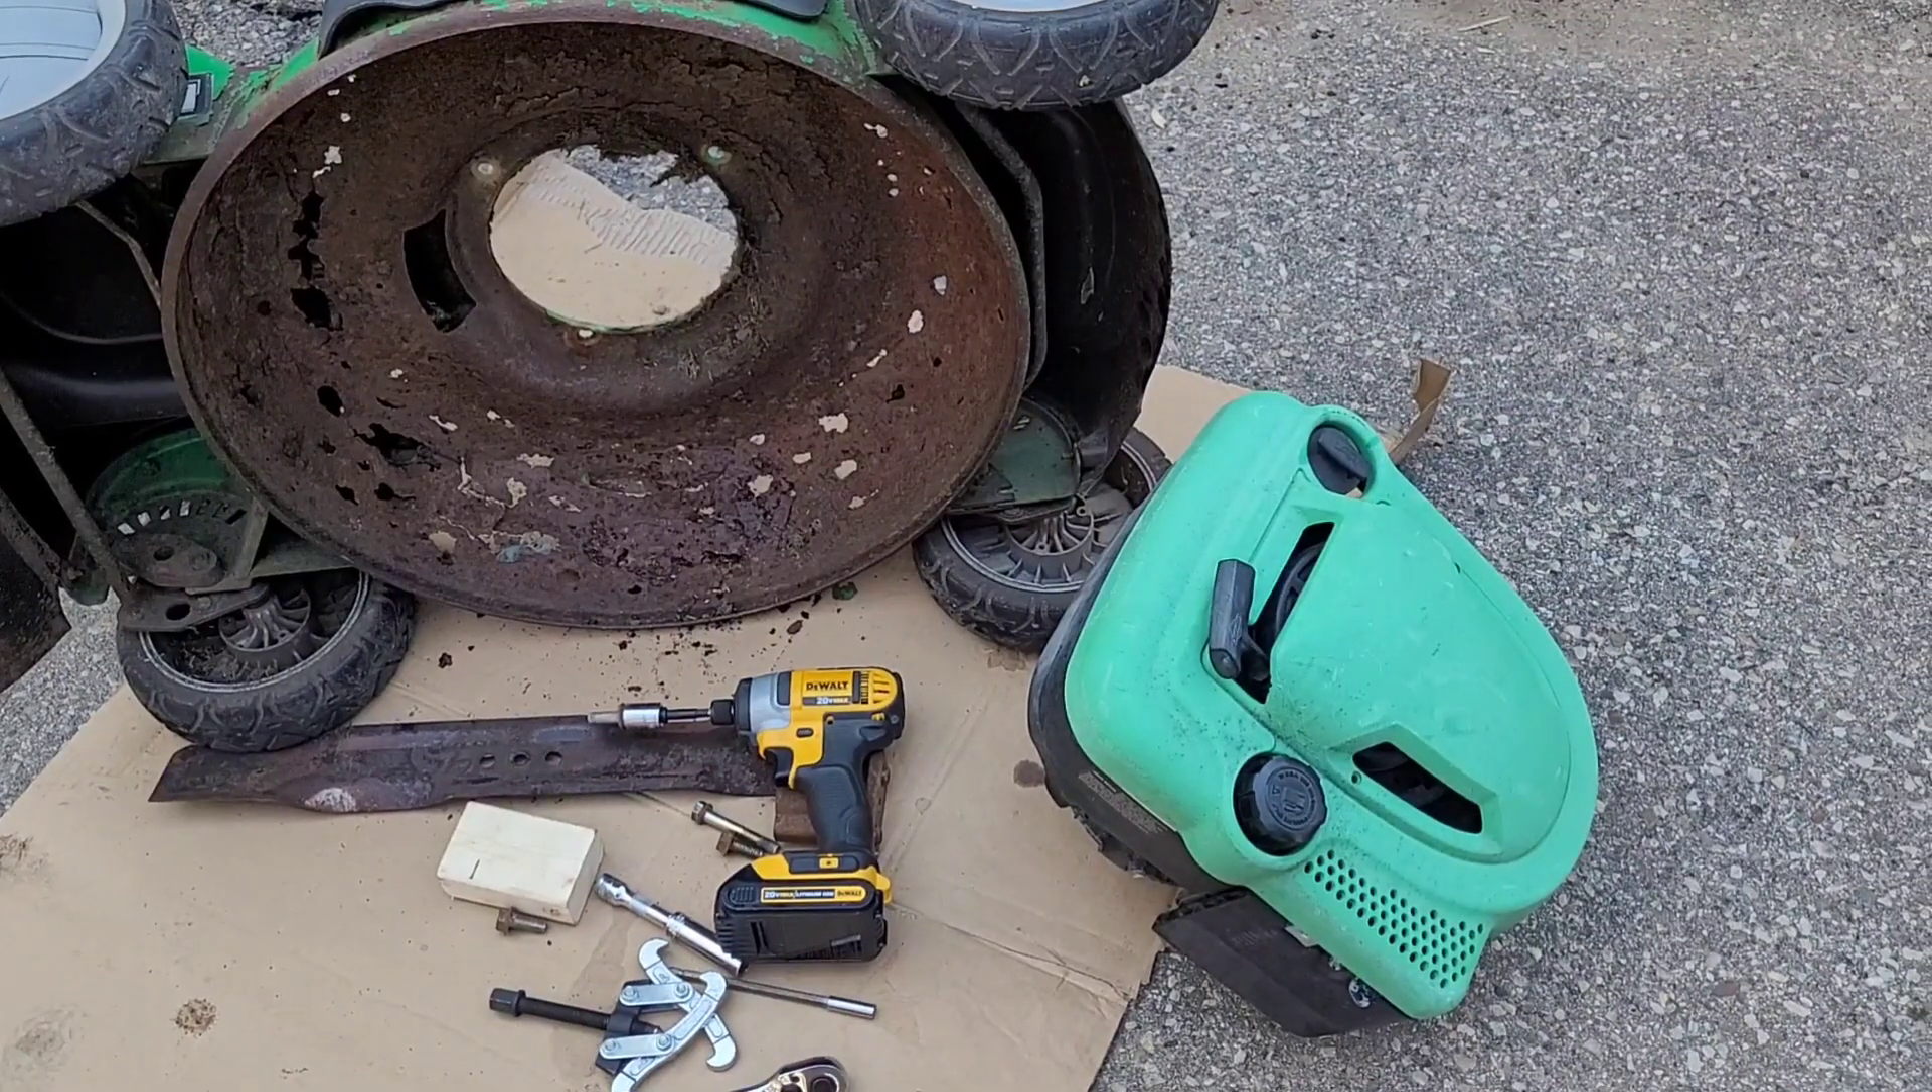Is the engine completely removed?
Yes.